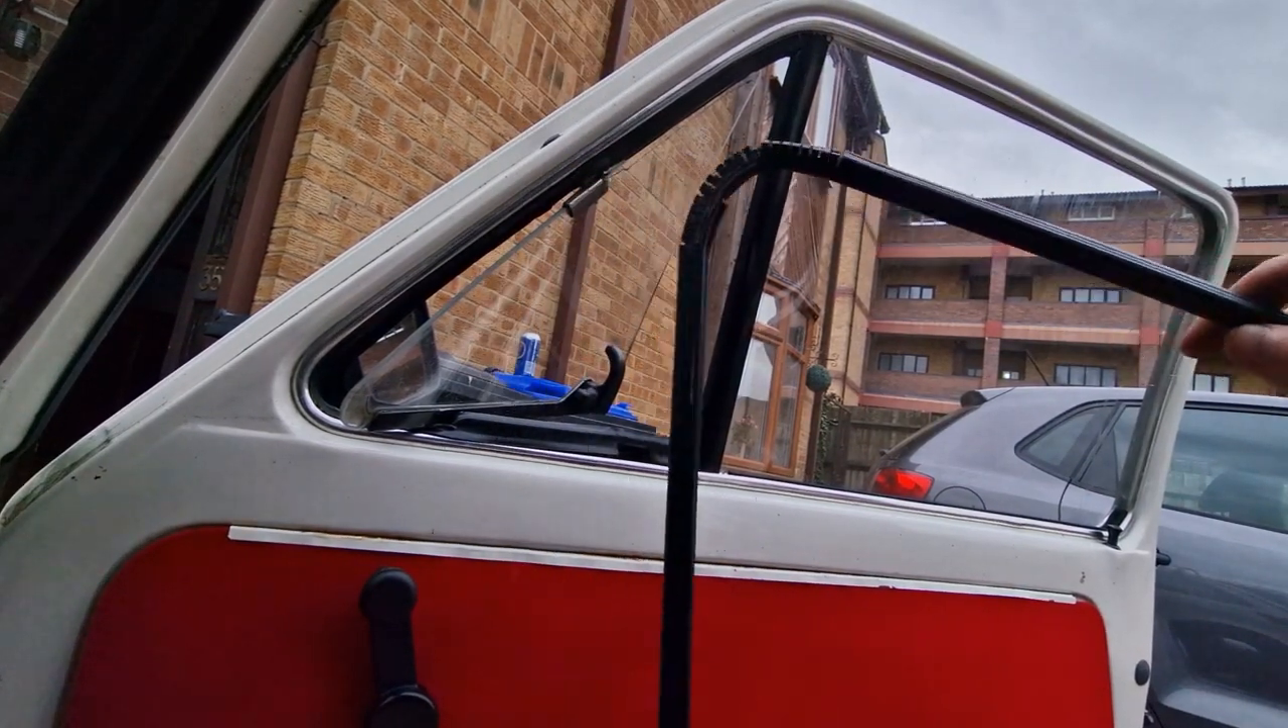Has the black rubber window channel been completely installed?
No.